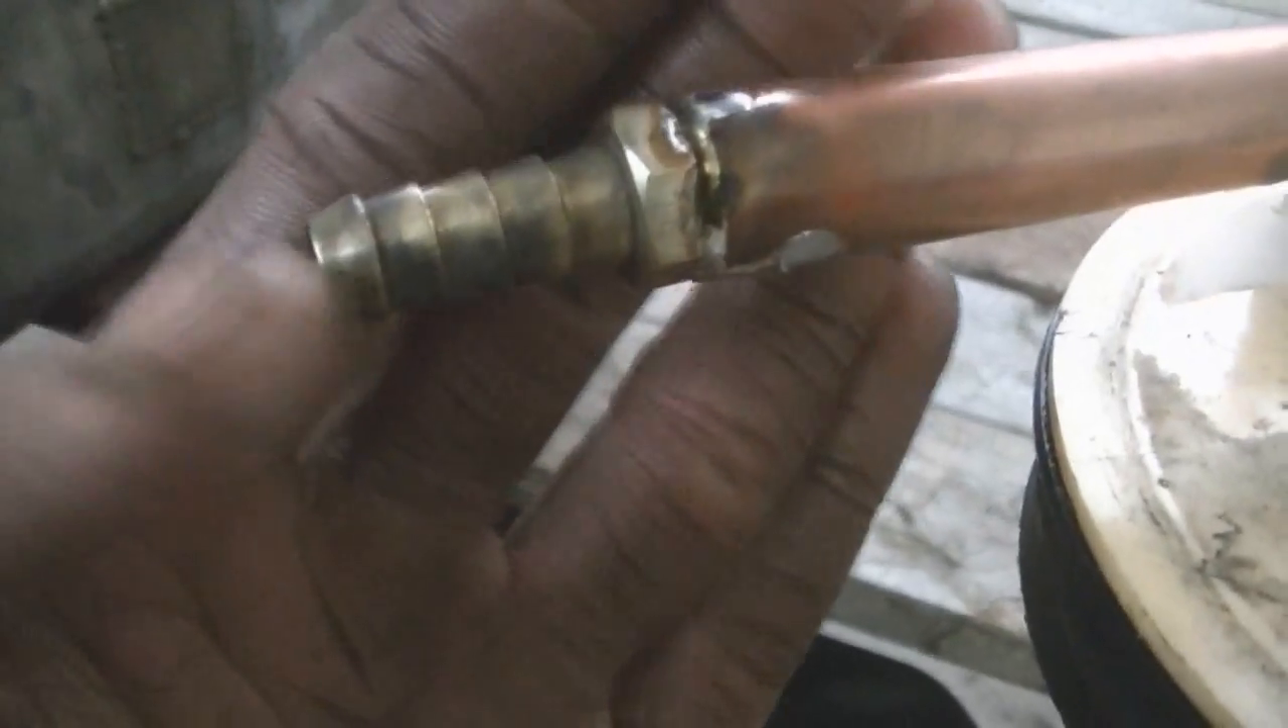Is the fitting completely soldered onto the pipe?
Yes.